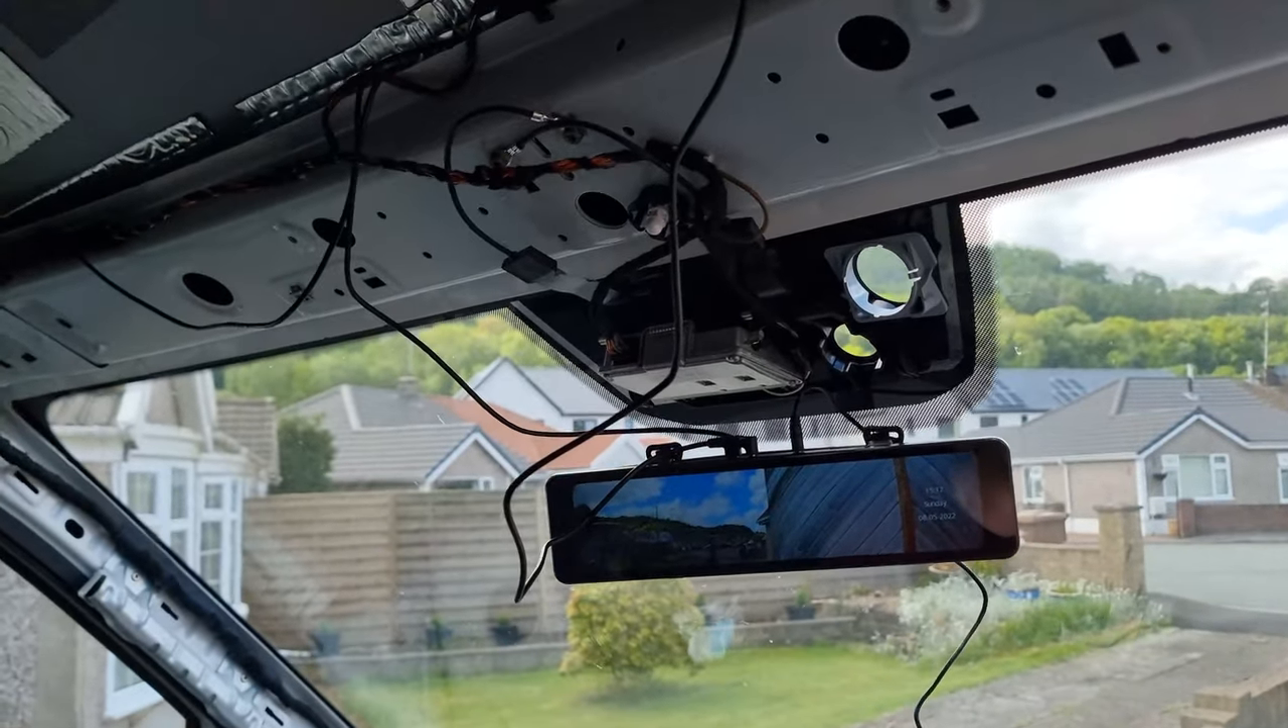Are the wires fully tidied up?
No.